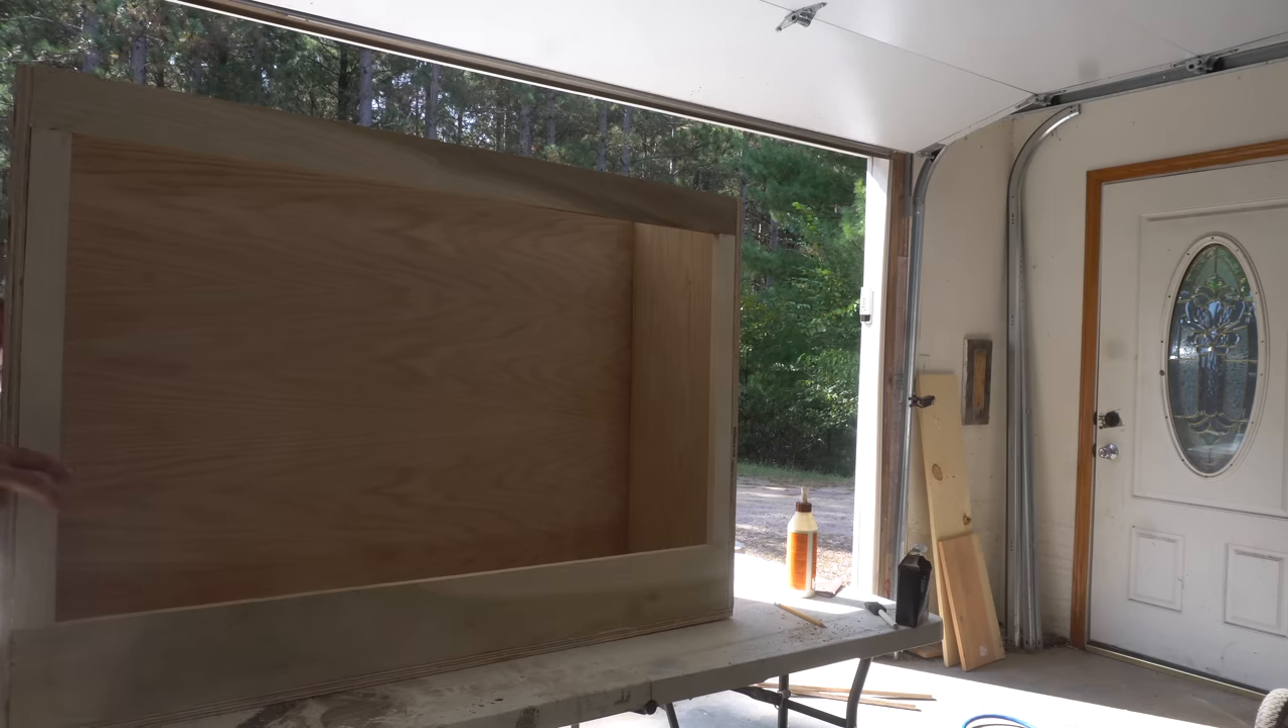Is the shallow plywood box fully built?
Yes.